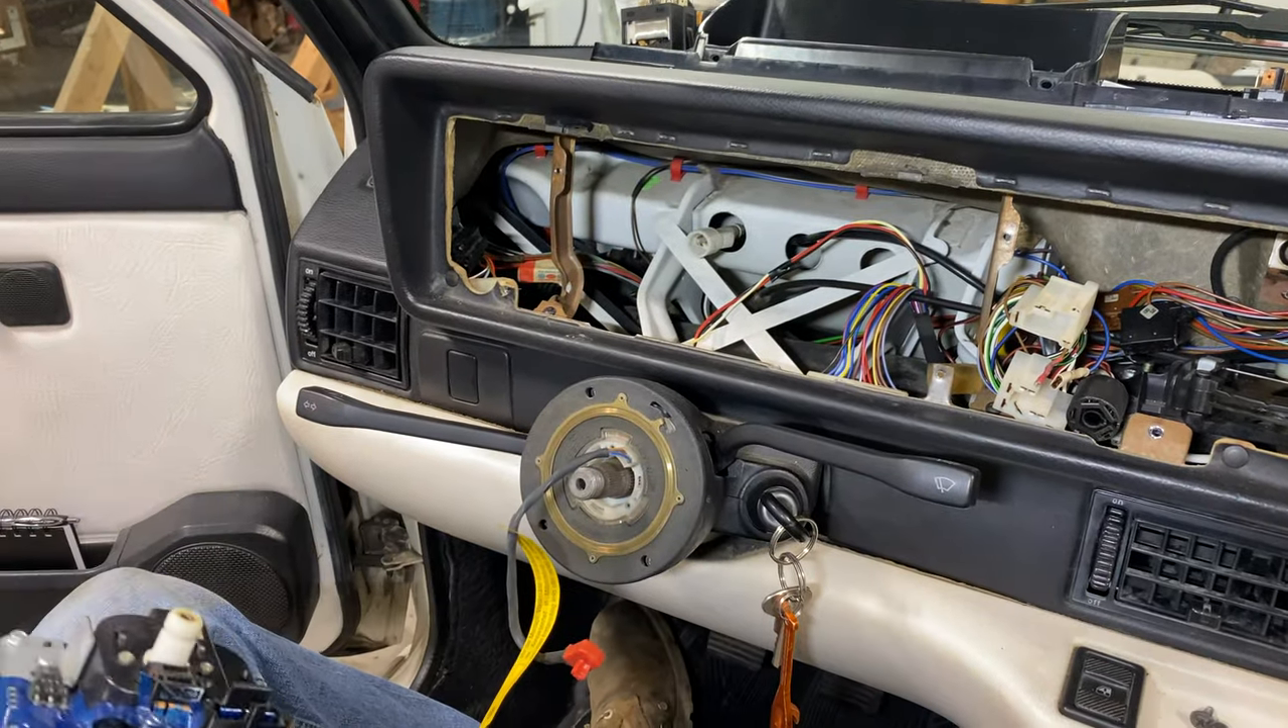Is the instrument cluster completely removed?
Yes.